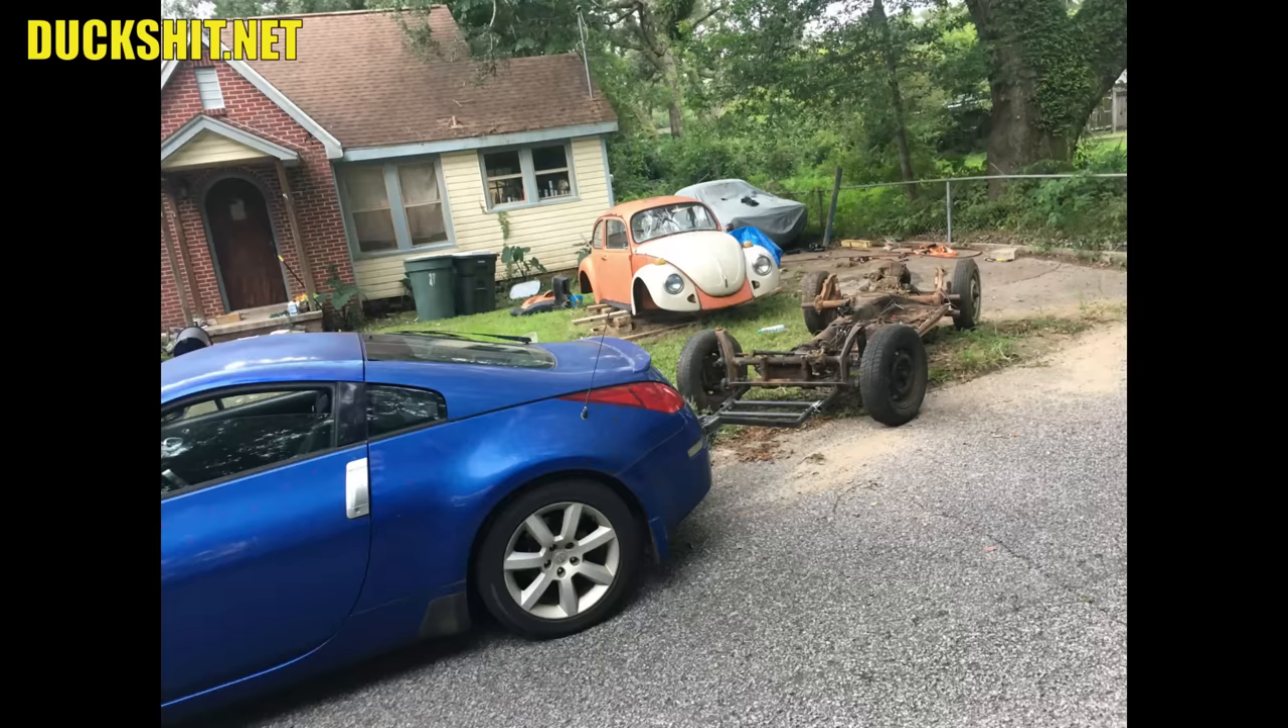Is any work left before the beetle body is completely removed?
No.